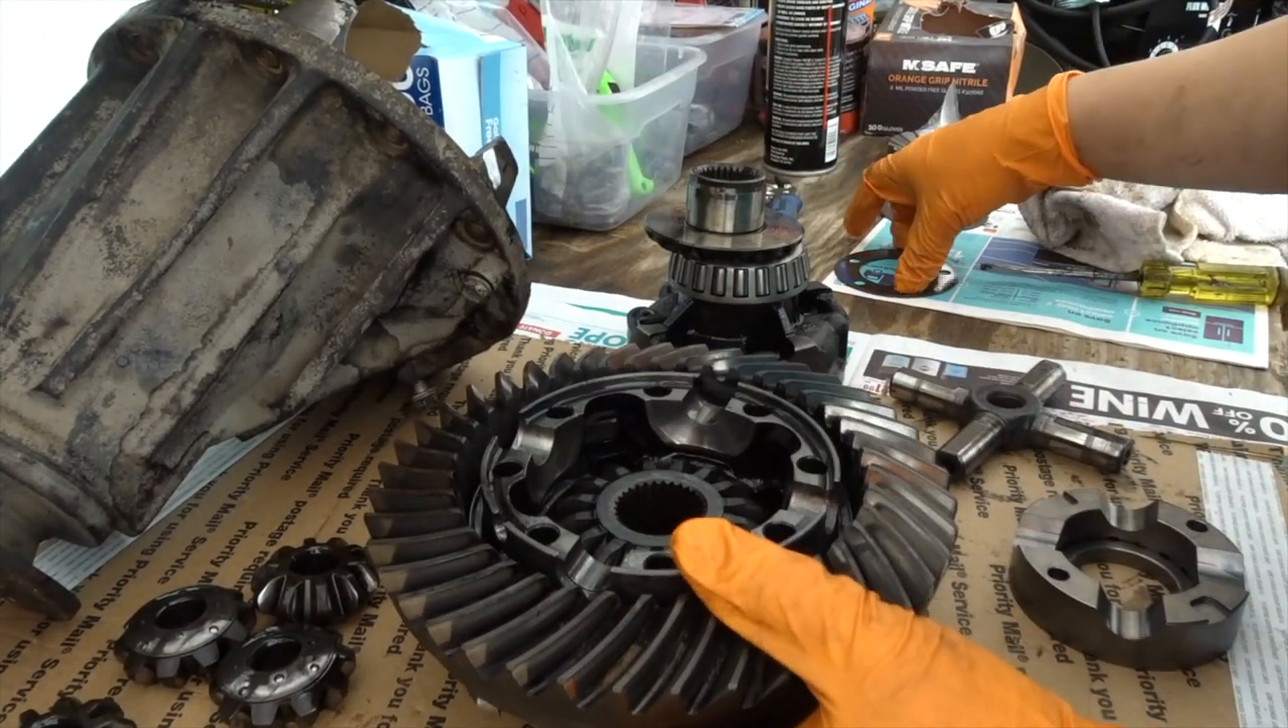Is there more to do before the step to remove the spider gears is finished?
No.